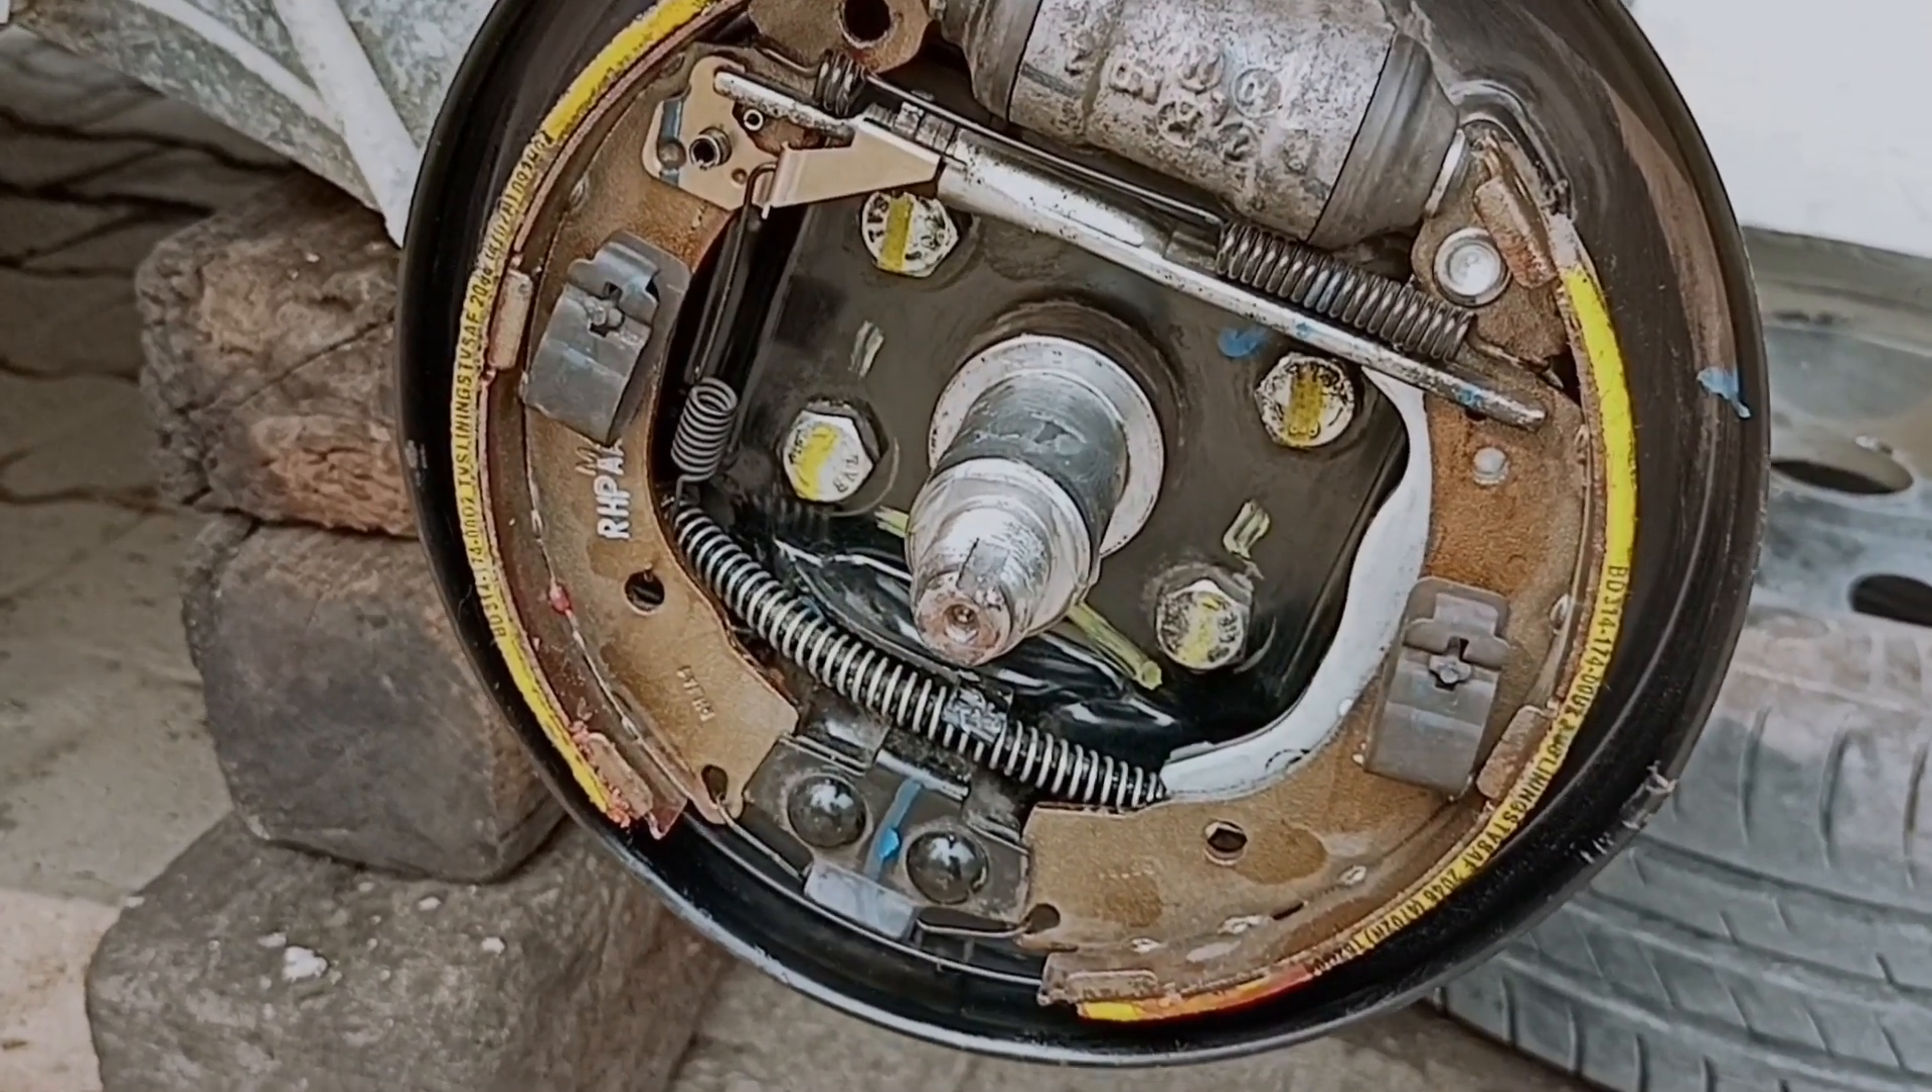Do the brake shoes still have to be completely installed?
No.